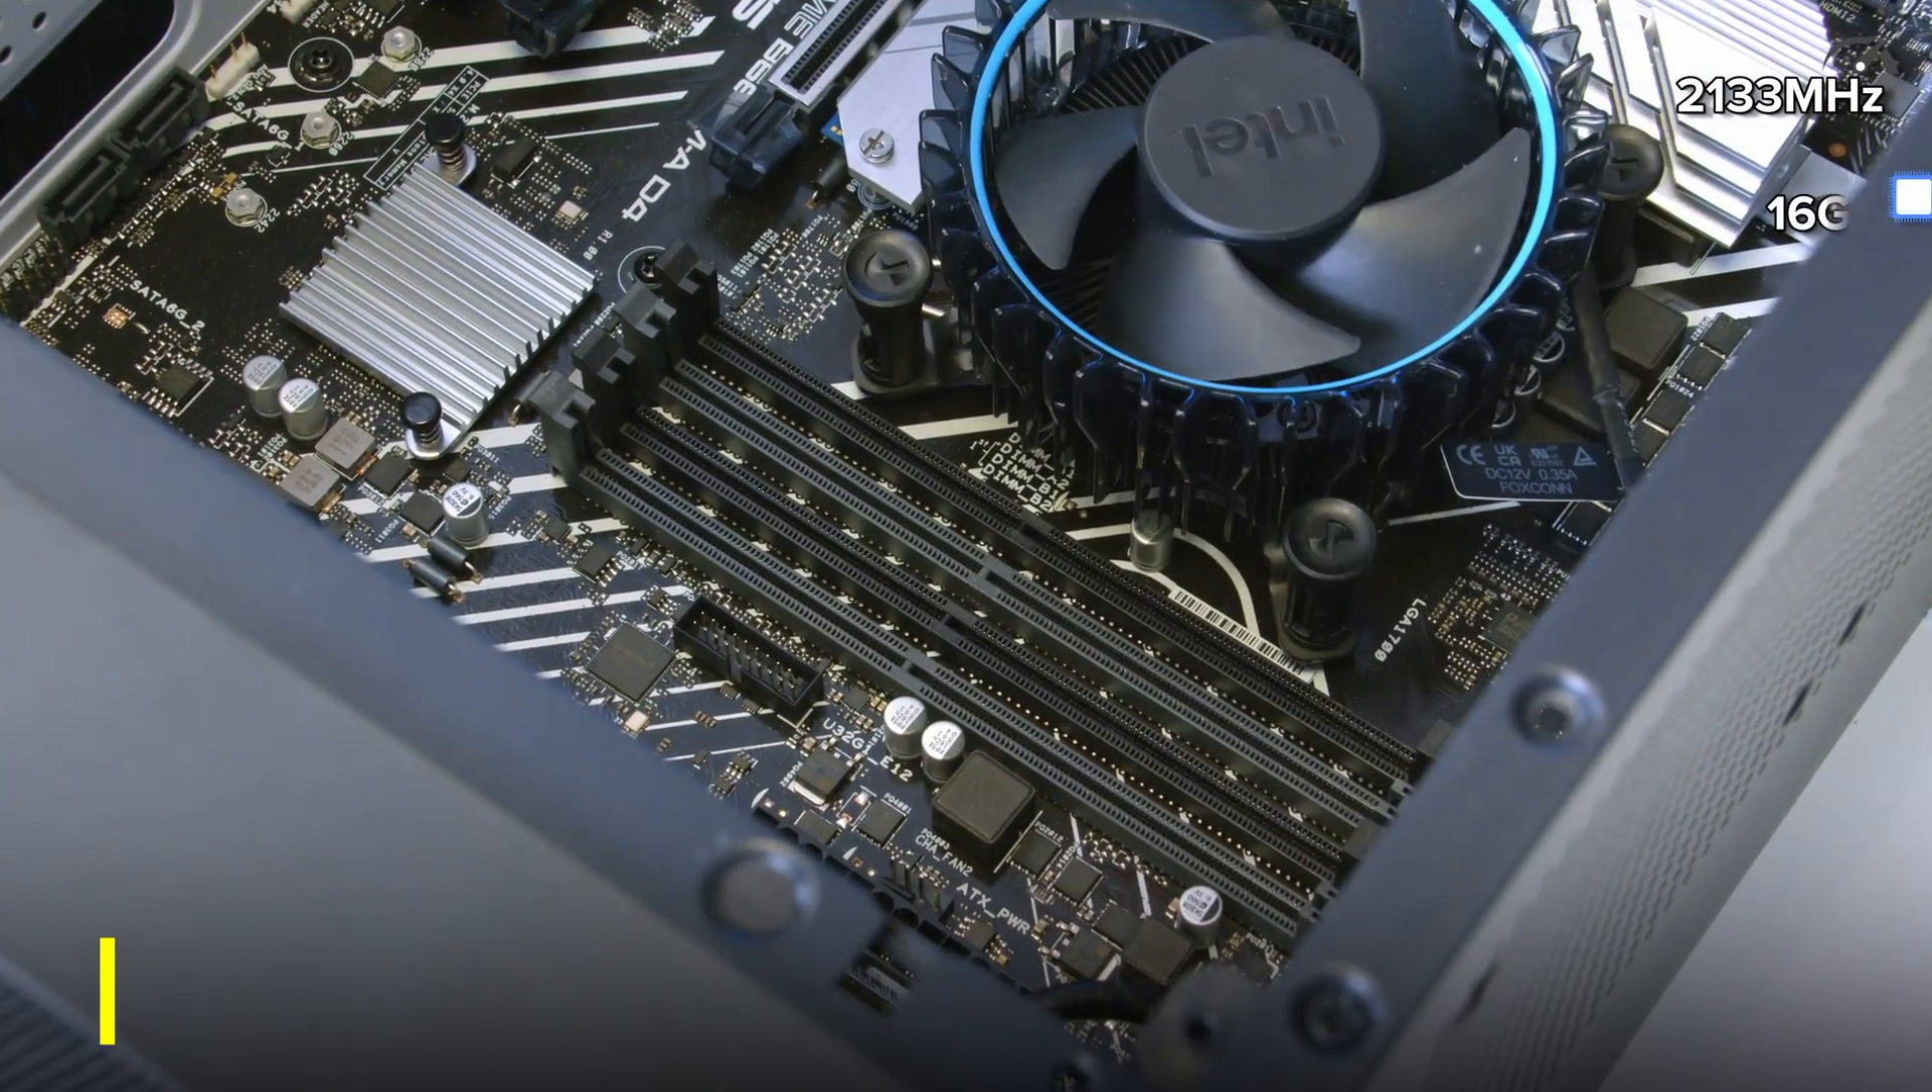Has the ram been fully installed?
No.